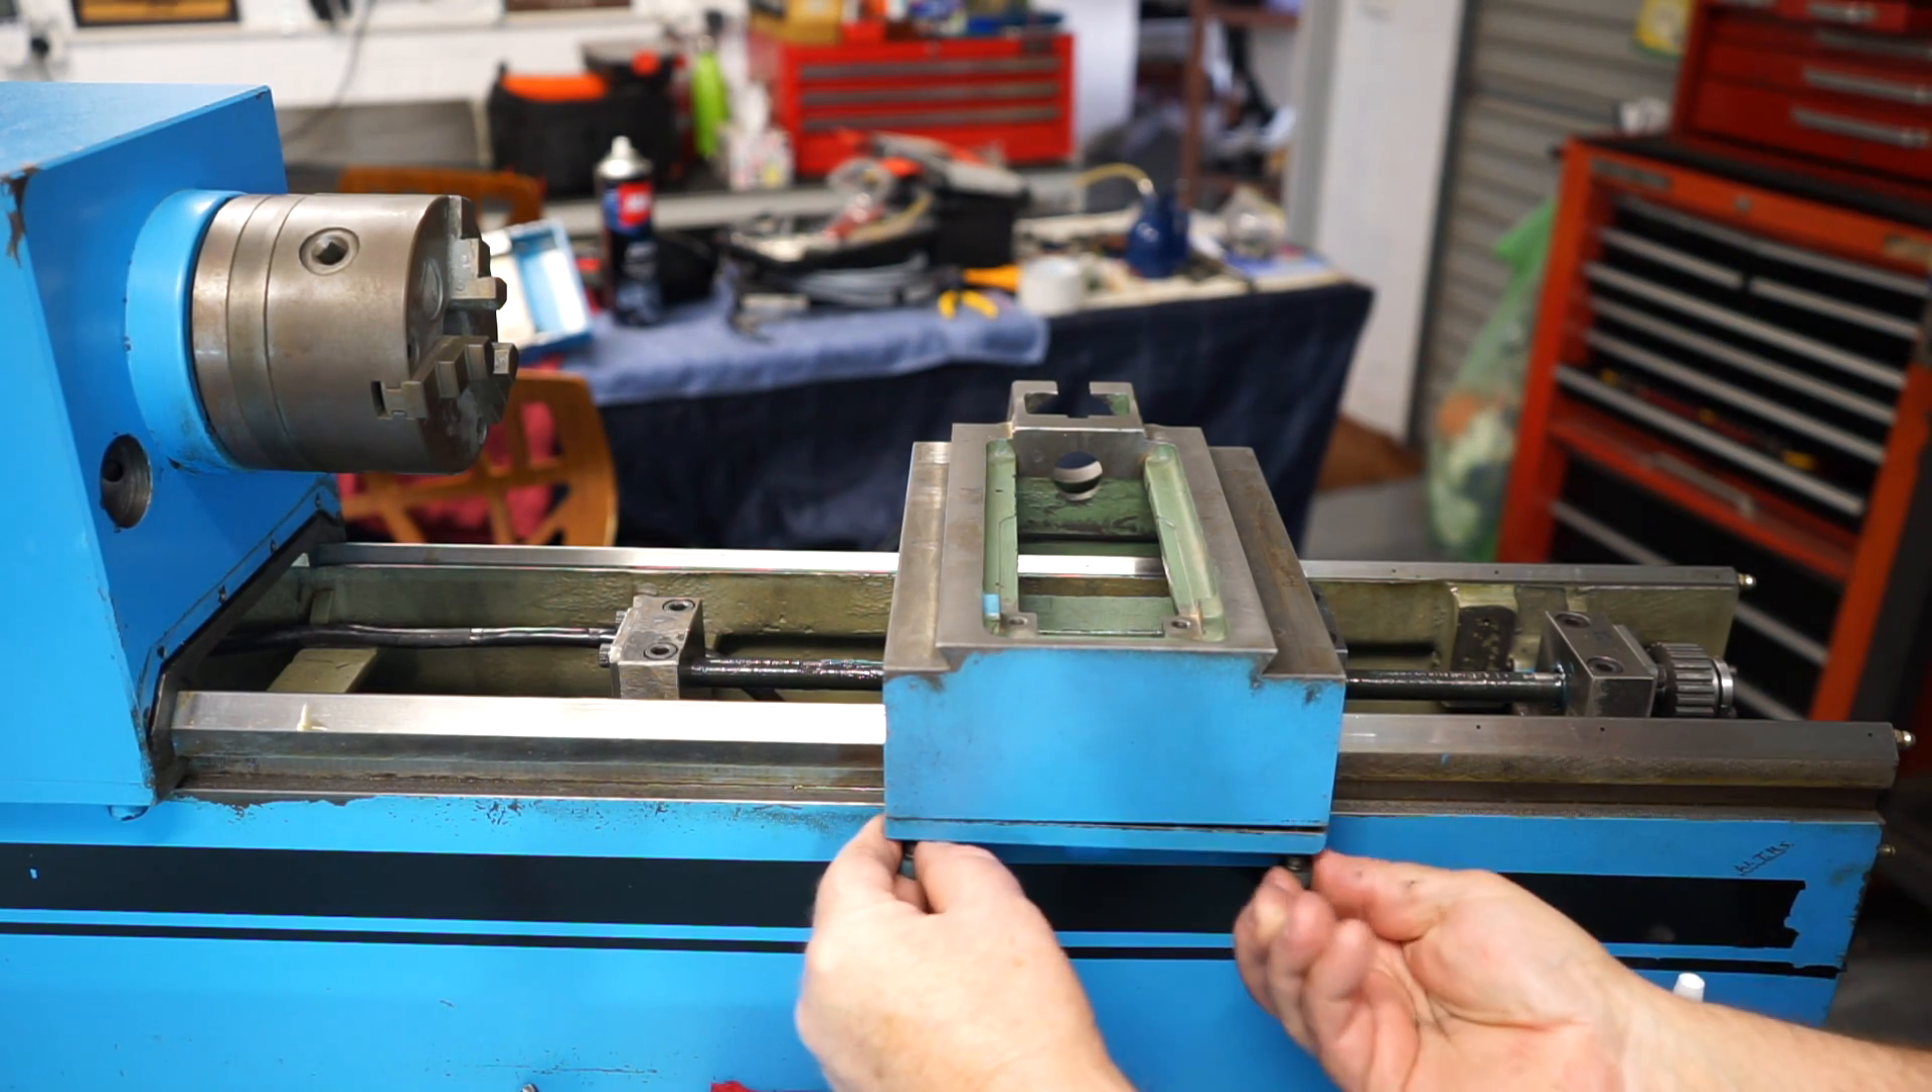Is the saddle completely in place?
Yes.